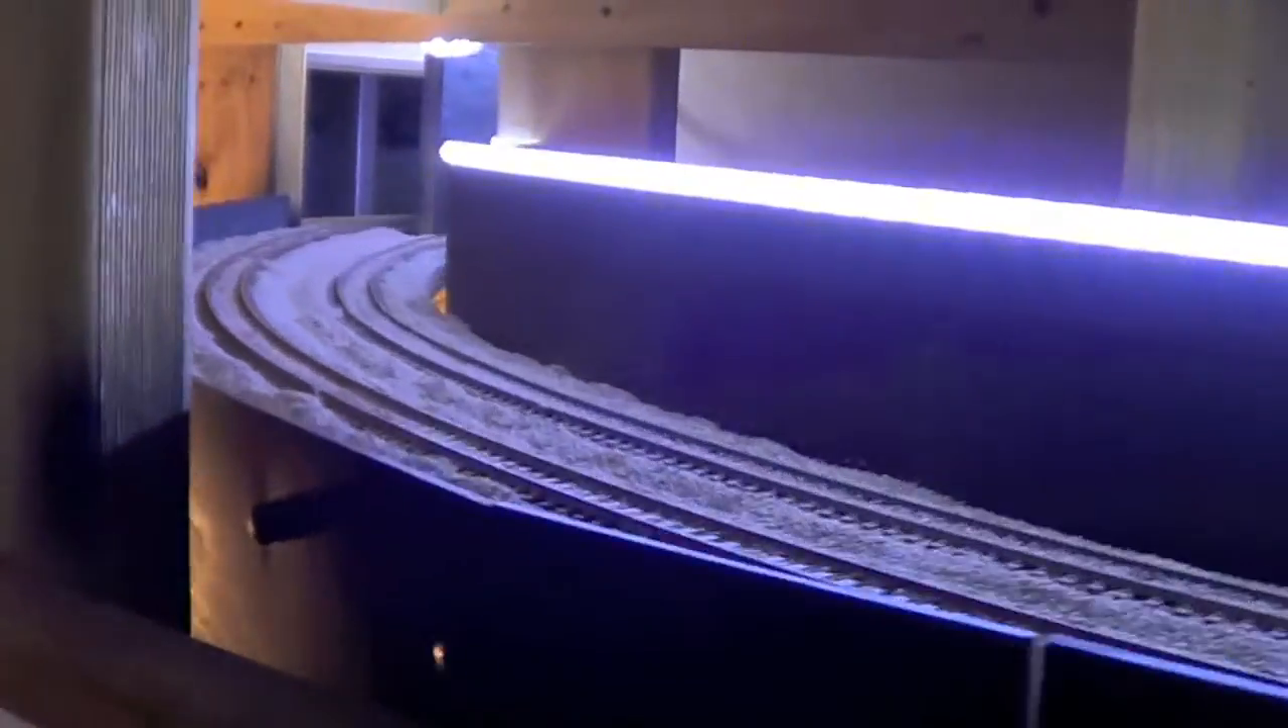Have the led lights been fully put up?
Yes.